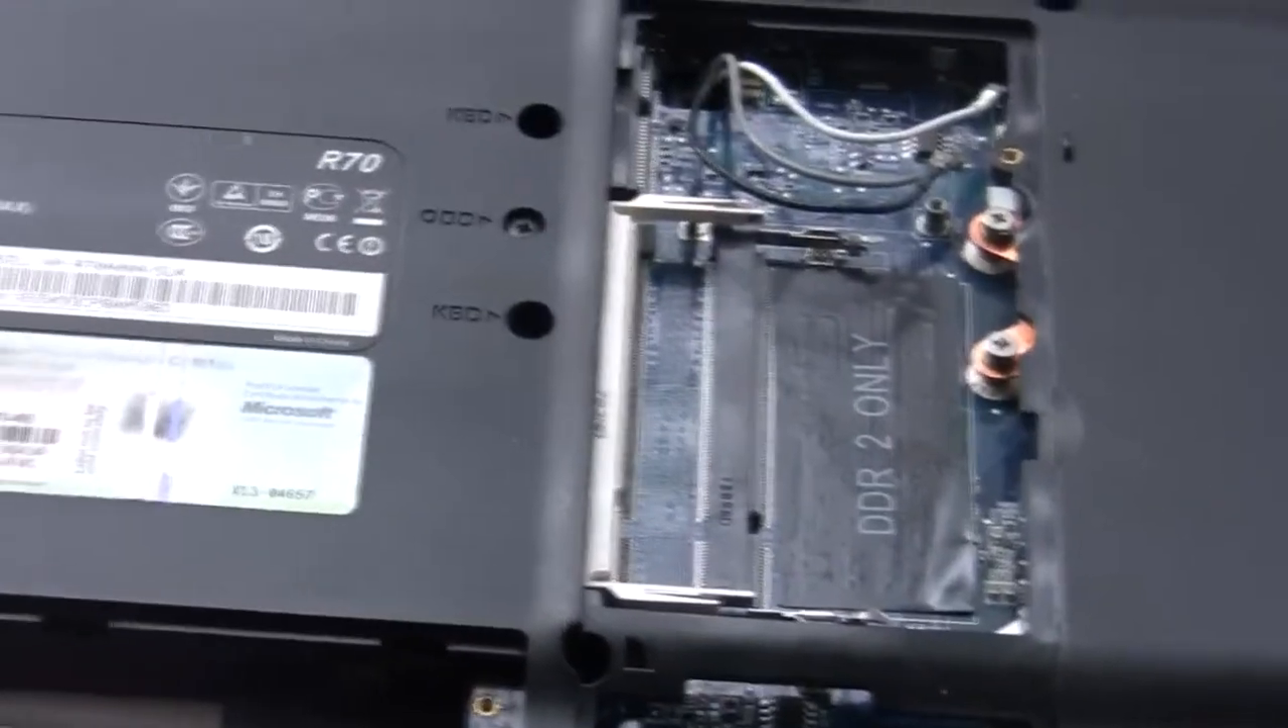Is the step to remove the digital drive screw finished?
No.